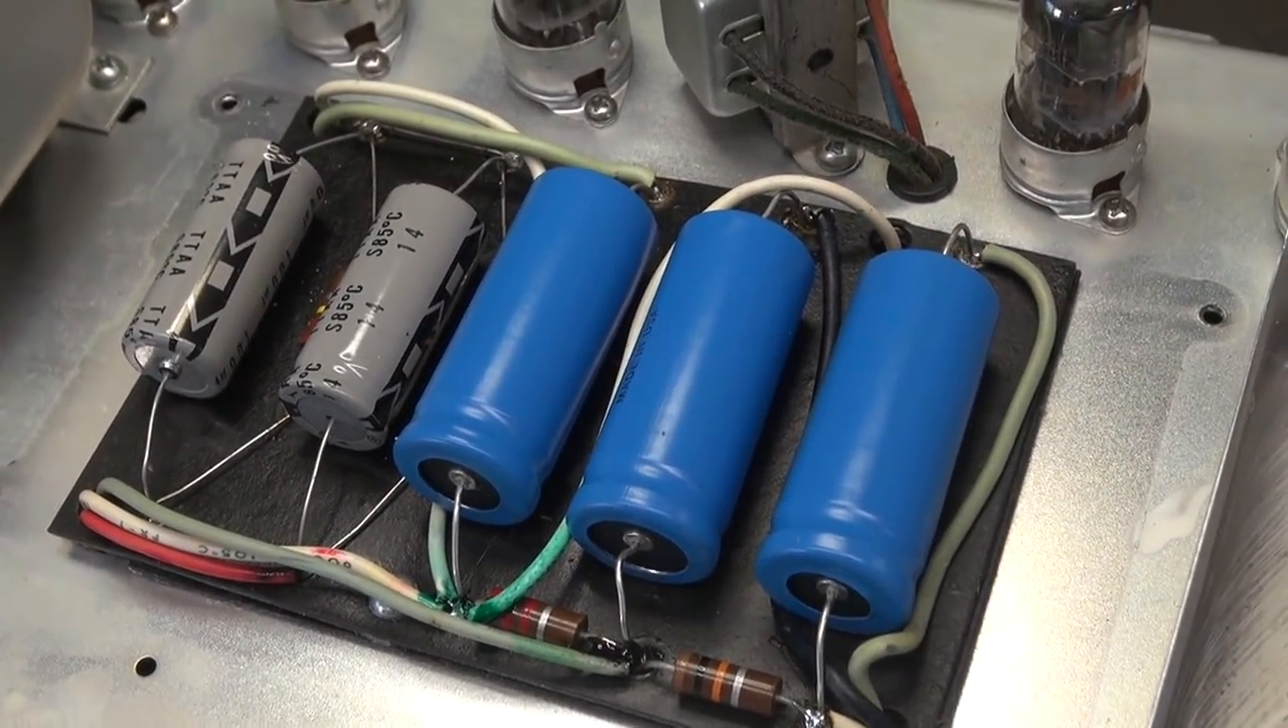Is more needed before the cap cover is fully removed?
No.